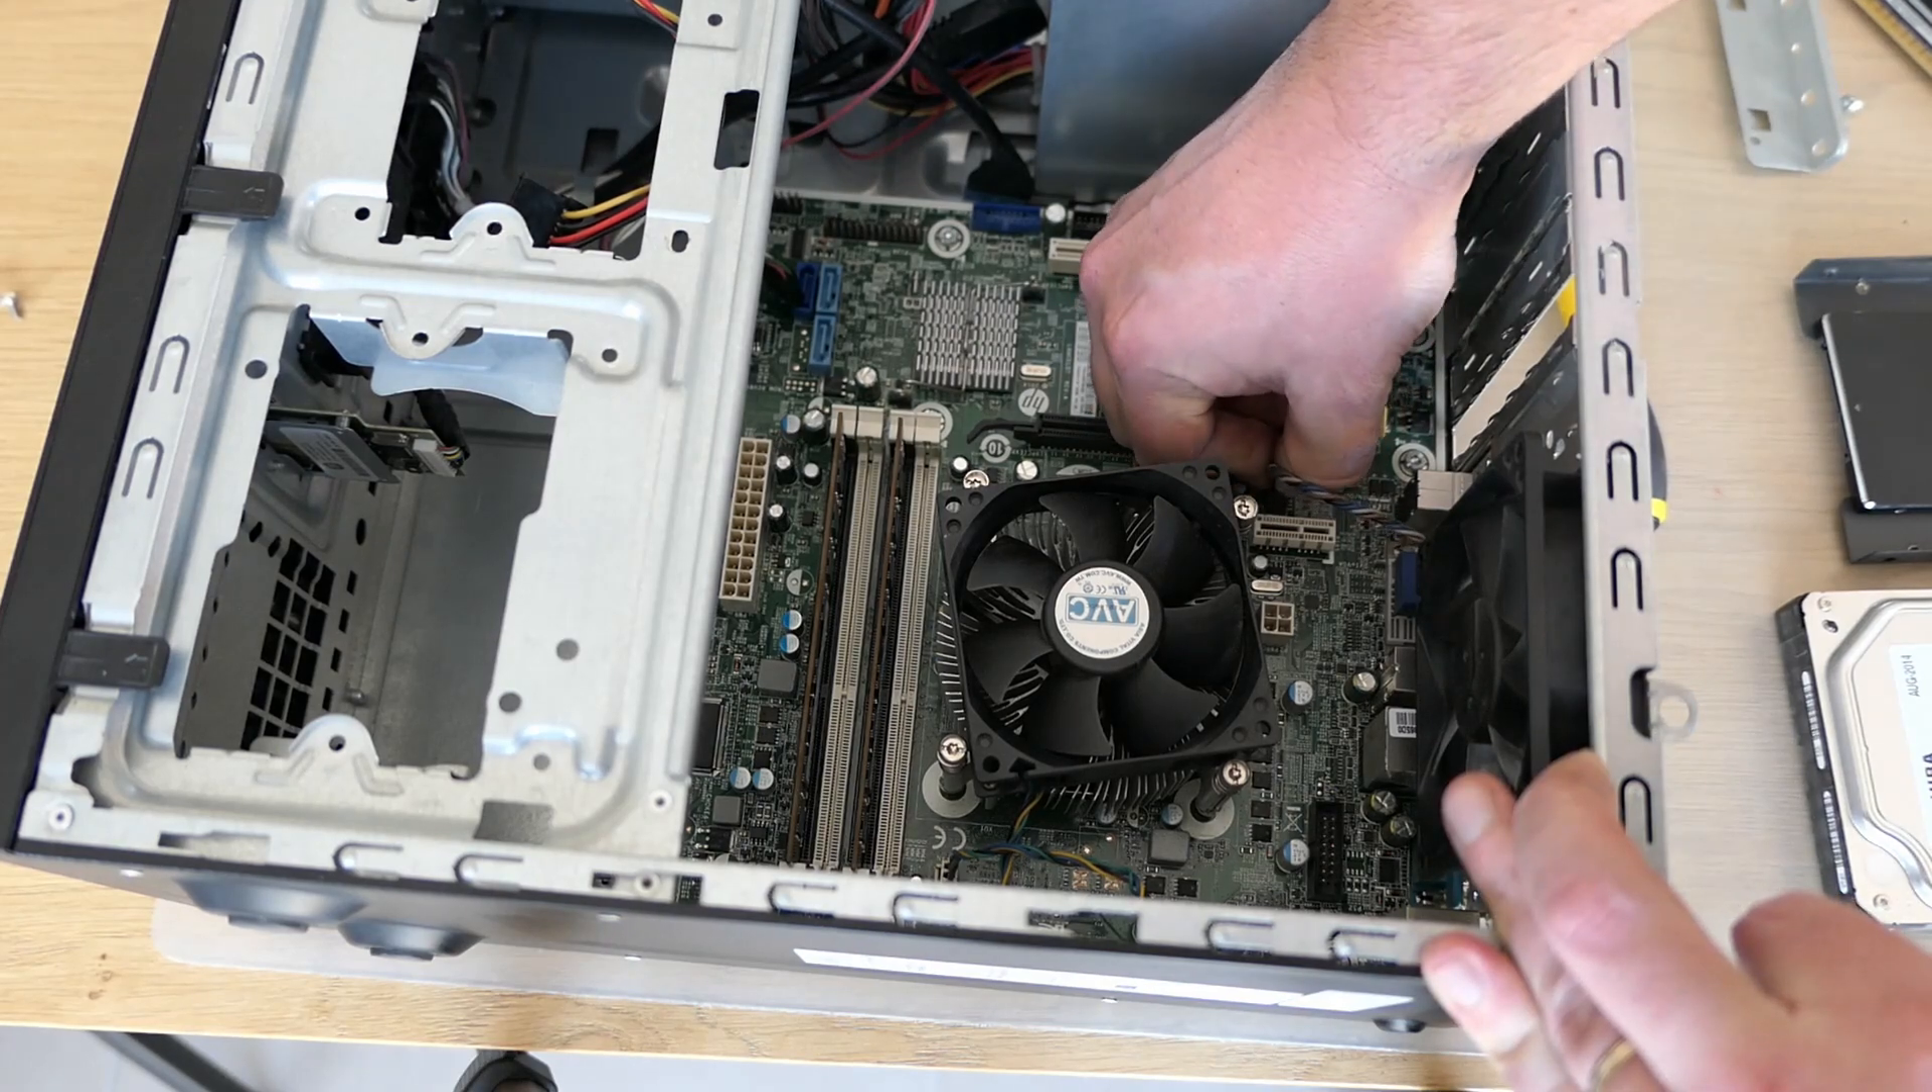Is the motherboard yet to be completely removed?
Yes.